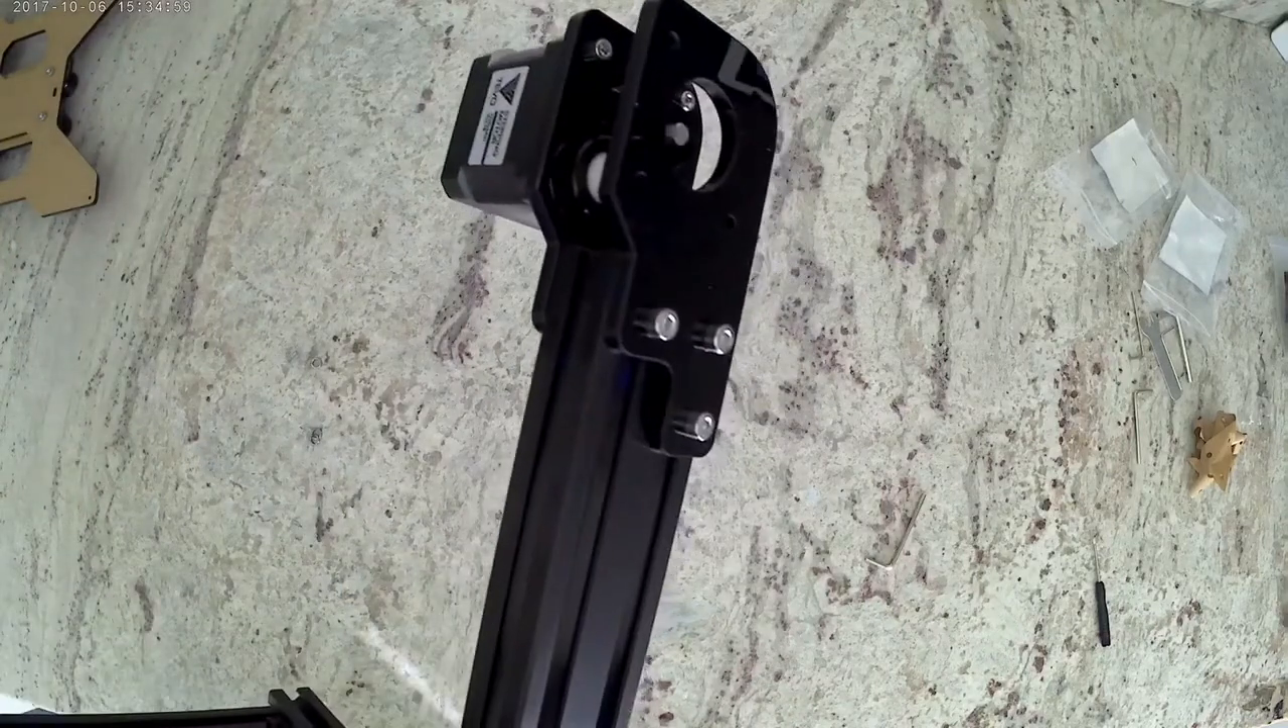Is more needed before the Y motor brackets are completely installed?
No.